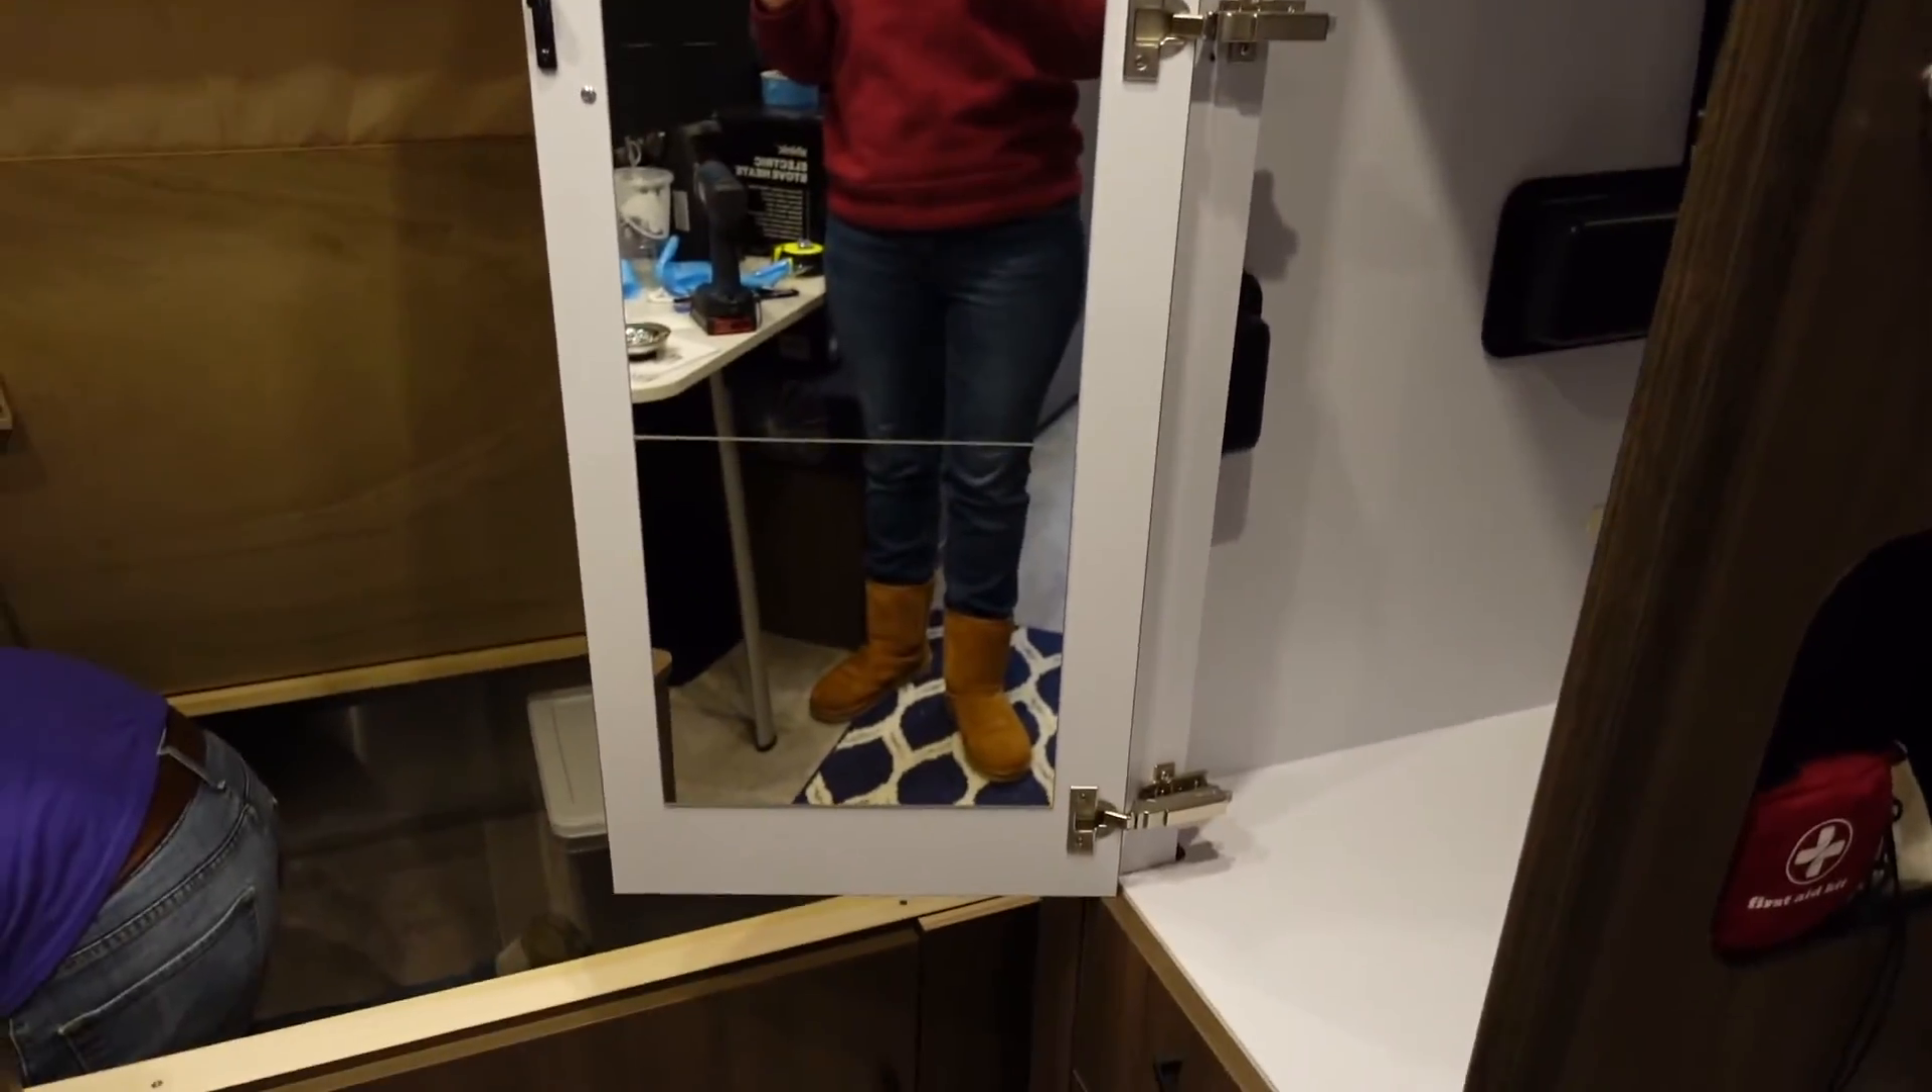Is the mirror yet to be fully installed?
No.